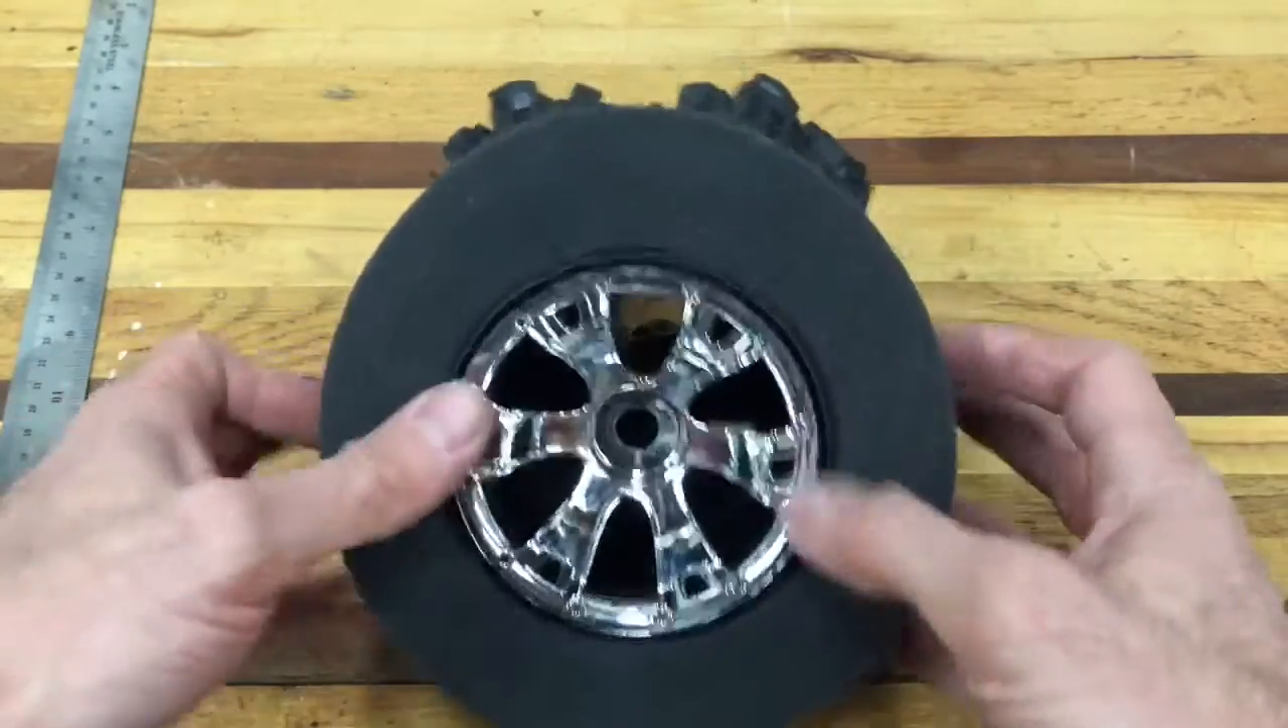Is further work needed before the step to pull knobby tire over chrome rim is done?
Yes.